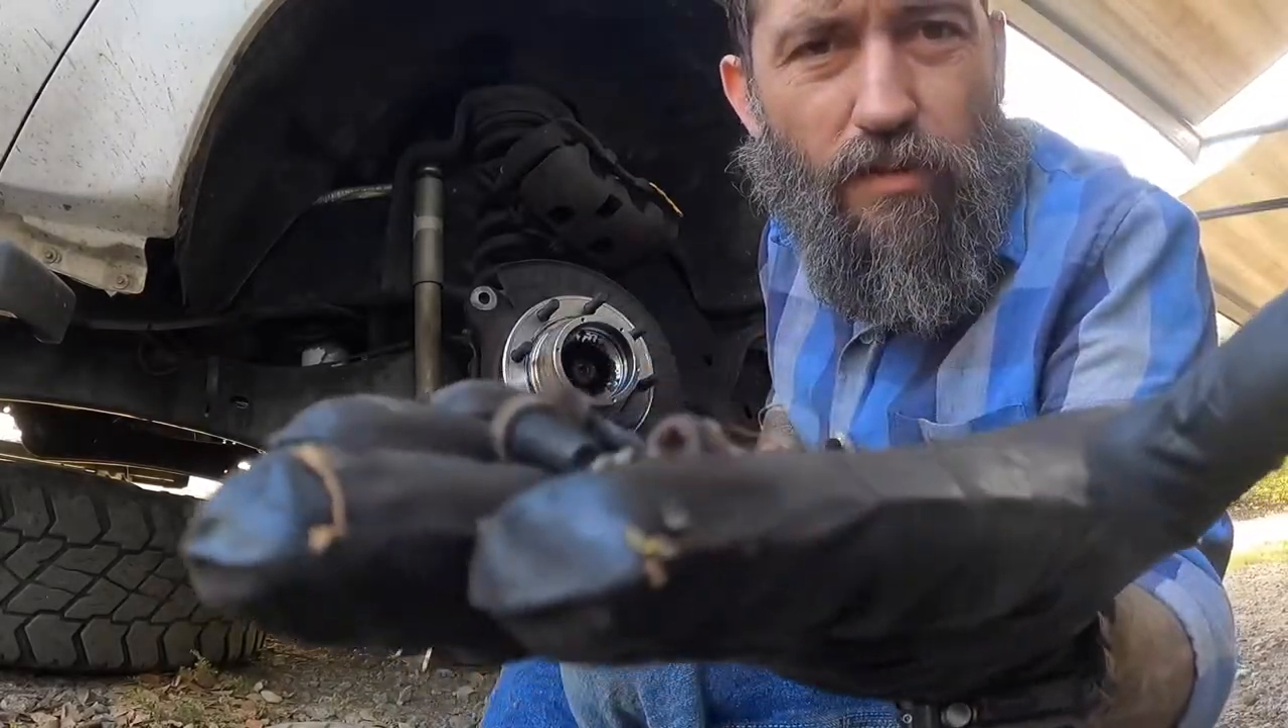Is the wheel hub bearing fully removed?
No.